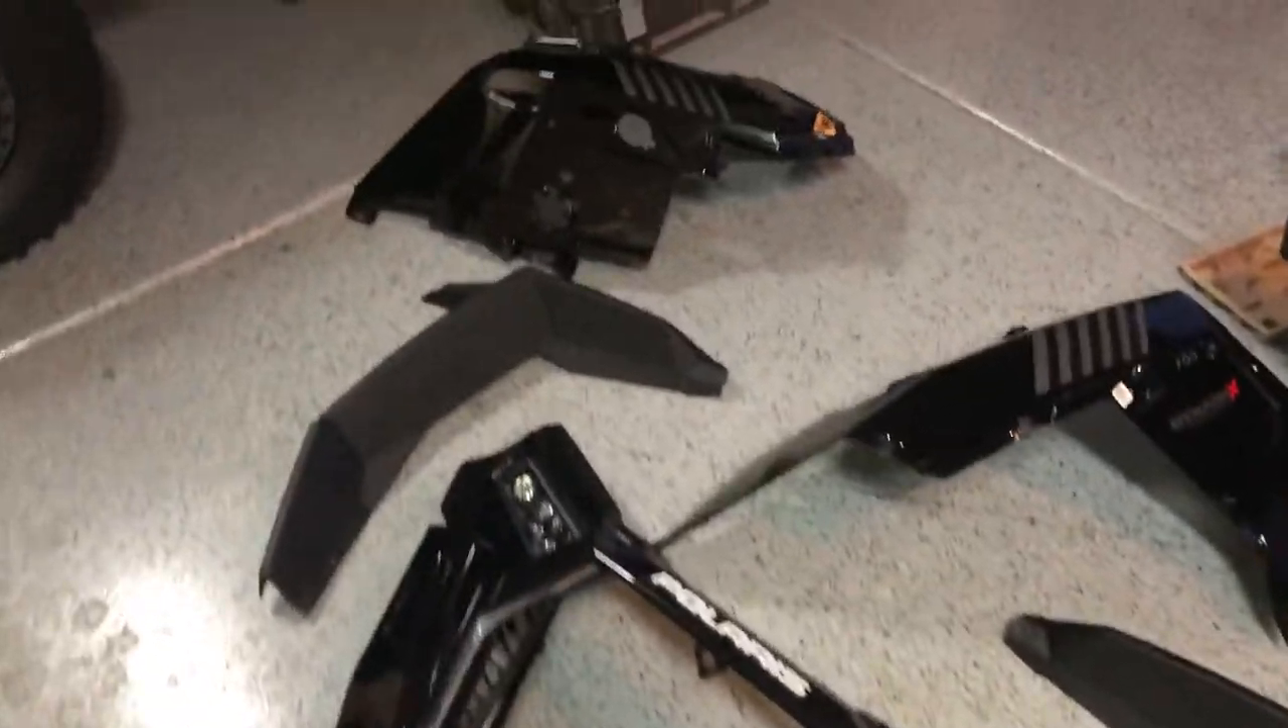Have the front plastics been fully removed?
Yes.